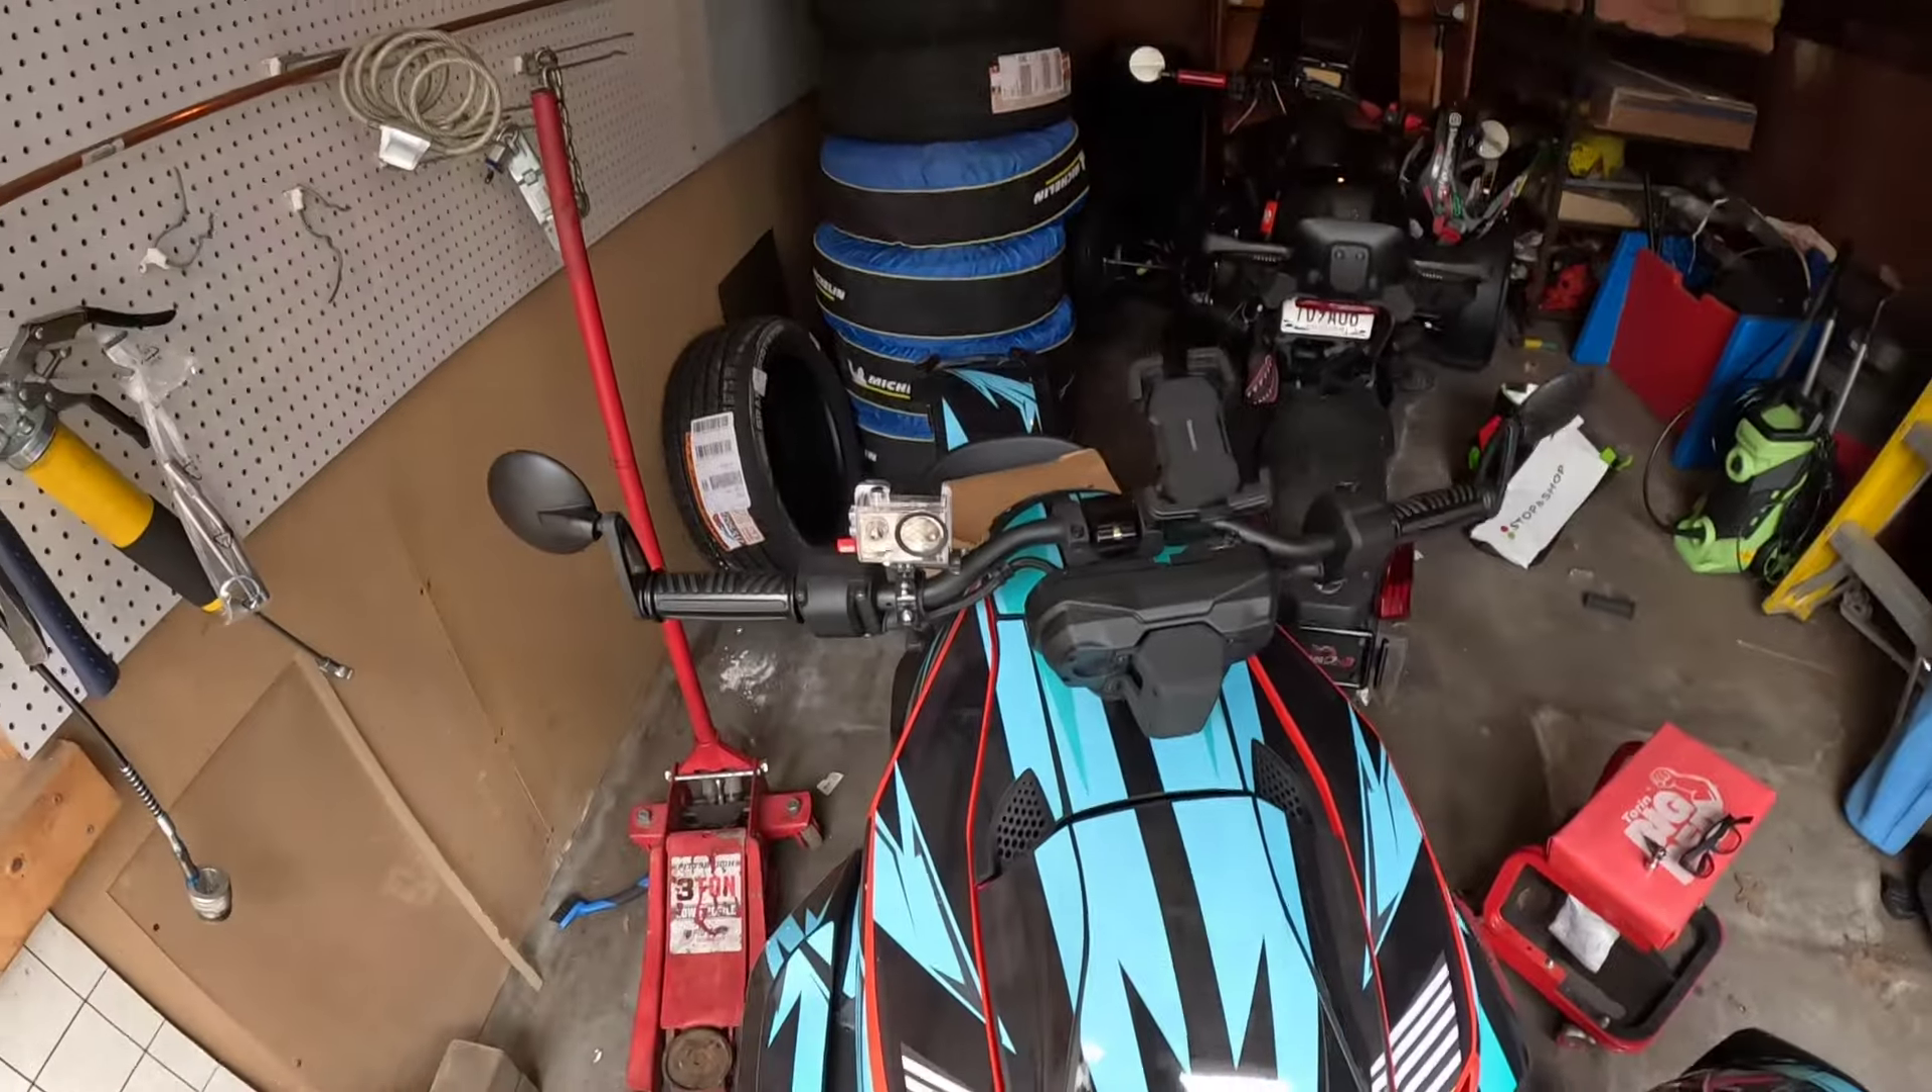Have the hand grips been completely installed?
Yes.